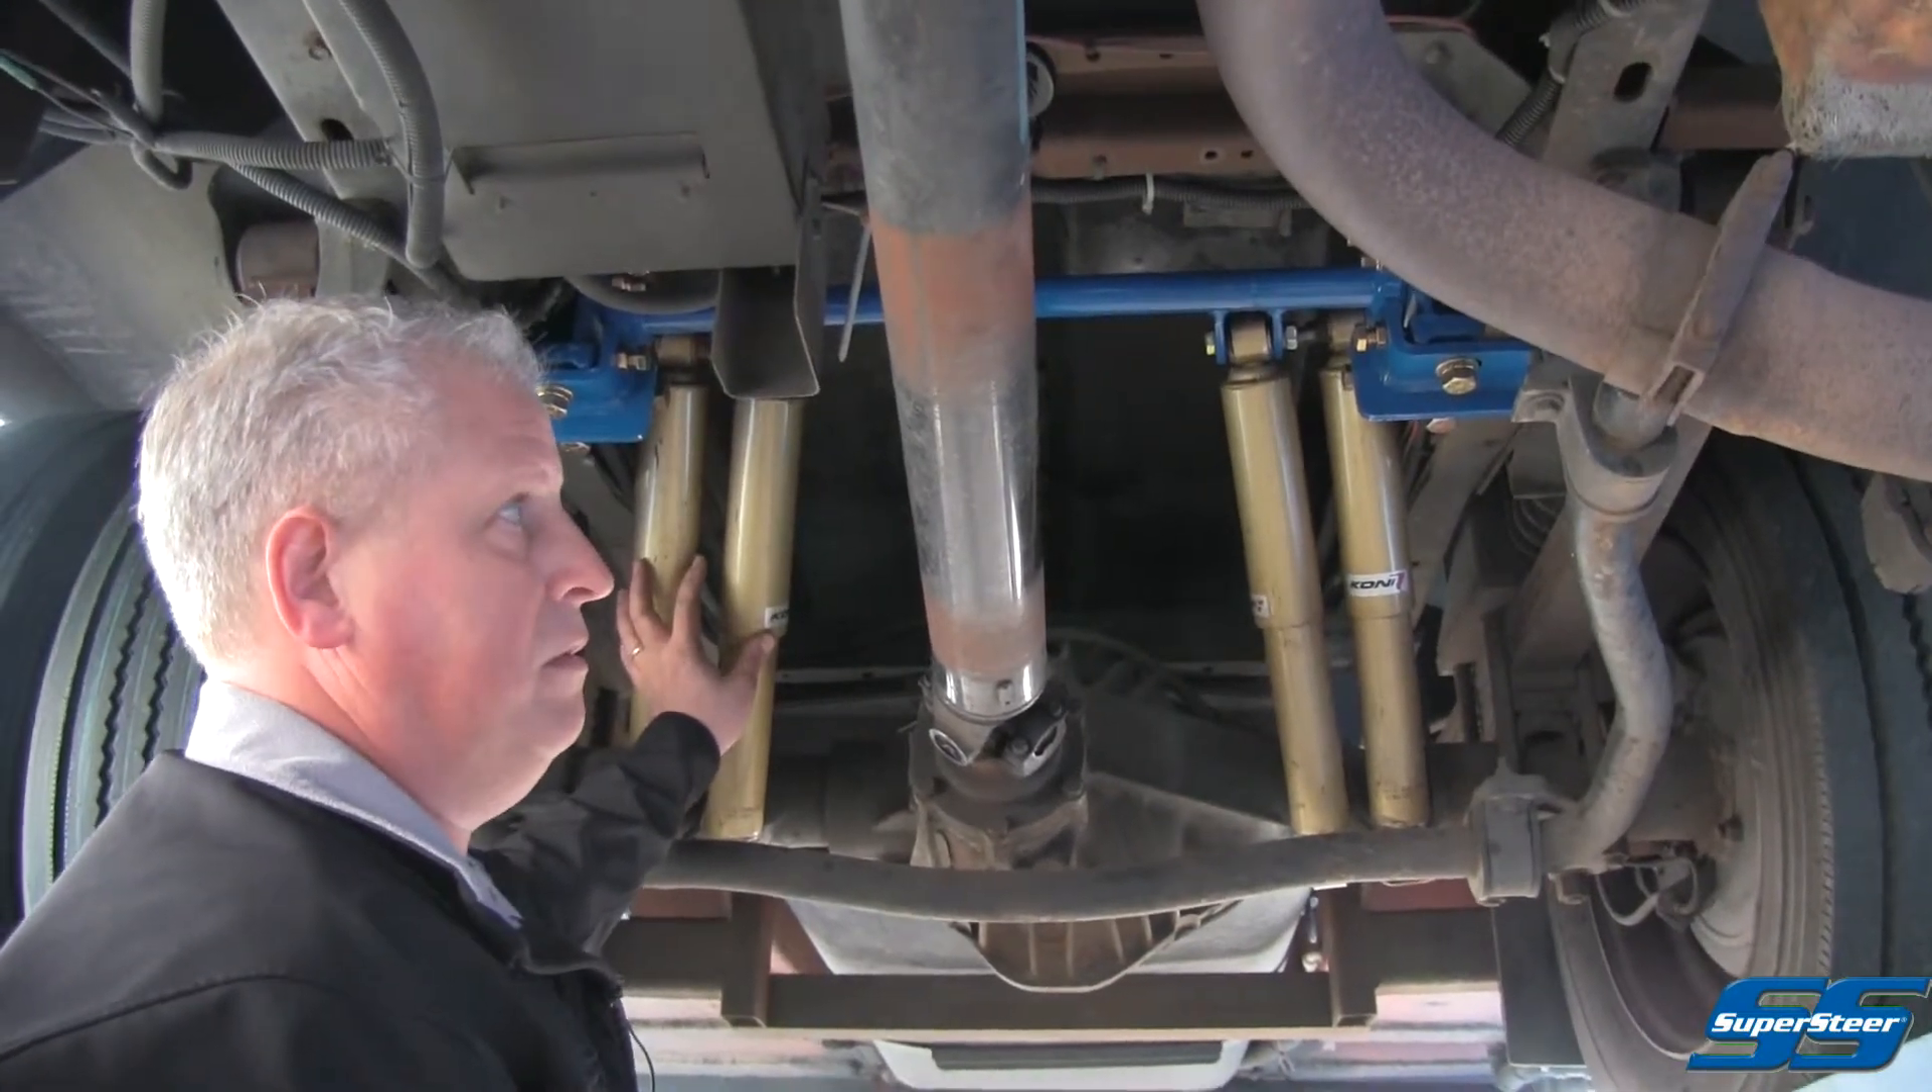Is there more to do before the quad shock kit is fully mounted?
No.